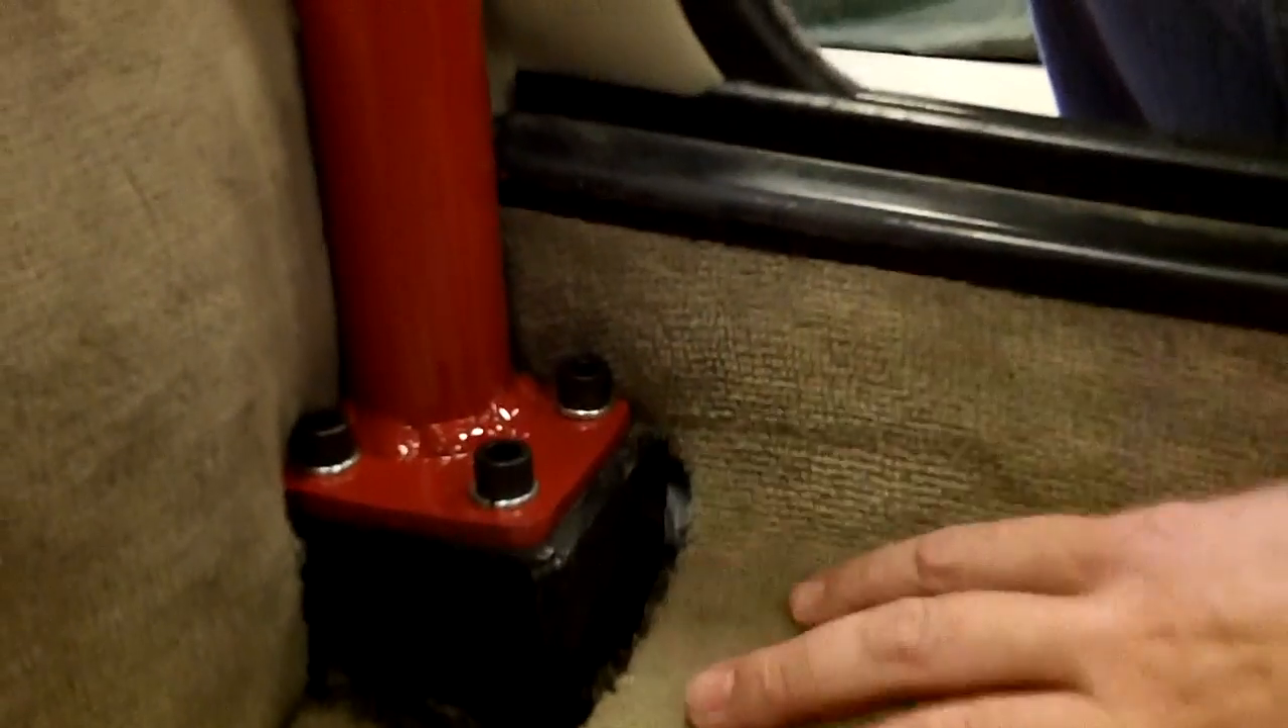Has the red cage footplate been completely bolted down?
Yes.